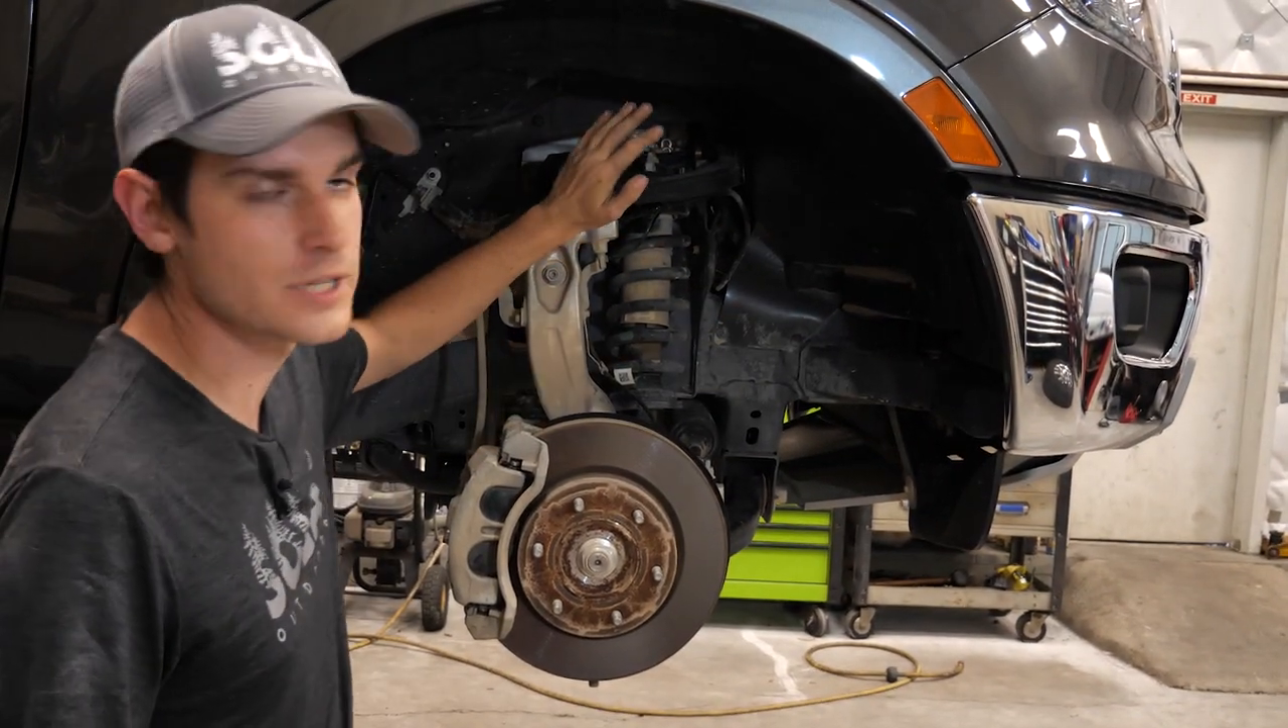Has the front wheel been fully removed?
Yes.